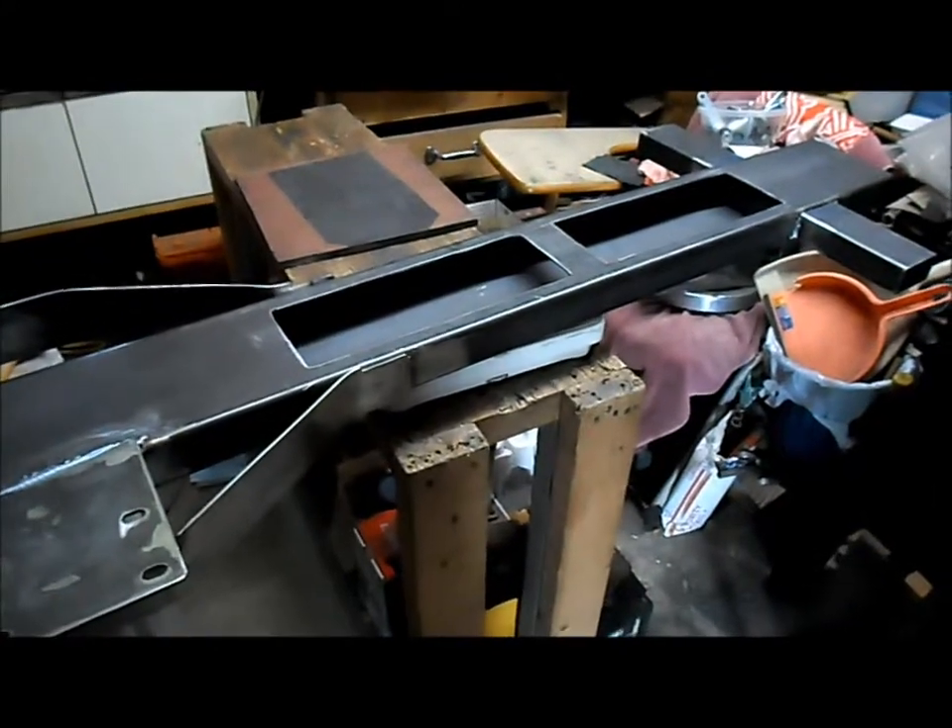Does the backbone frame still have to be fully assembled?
No.